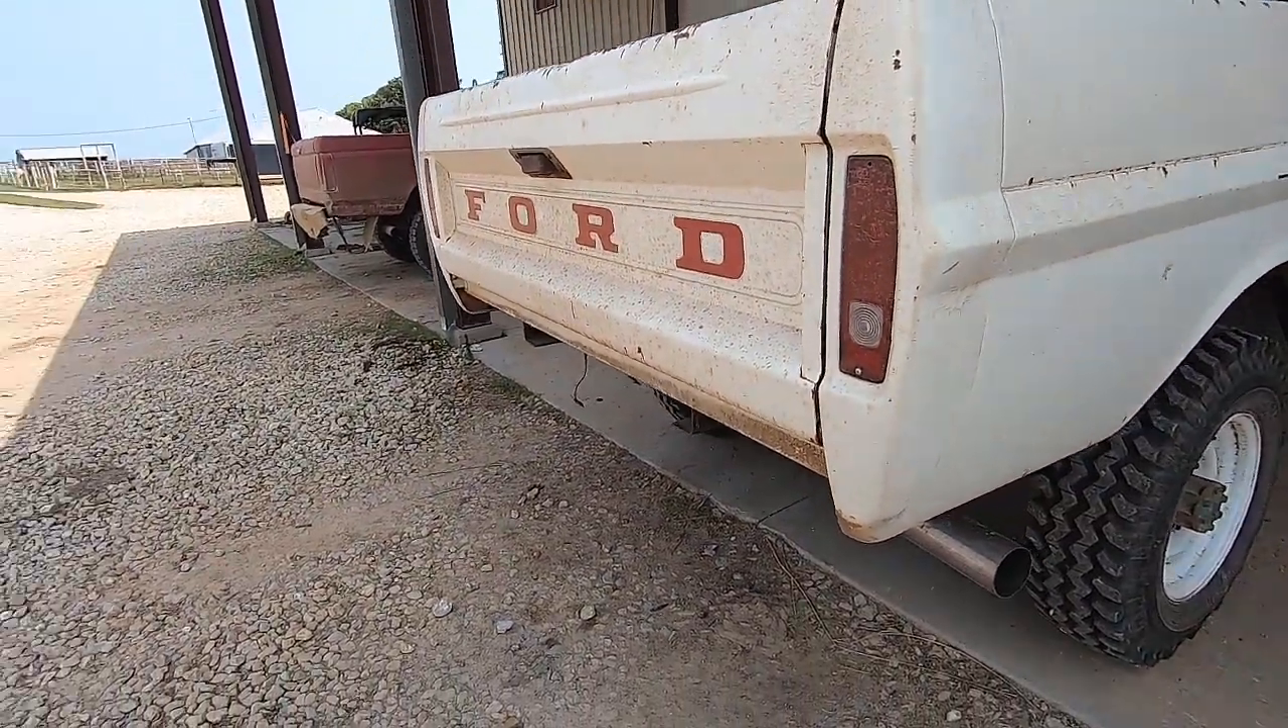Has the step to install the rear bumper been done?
No.